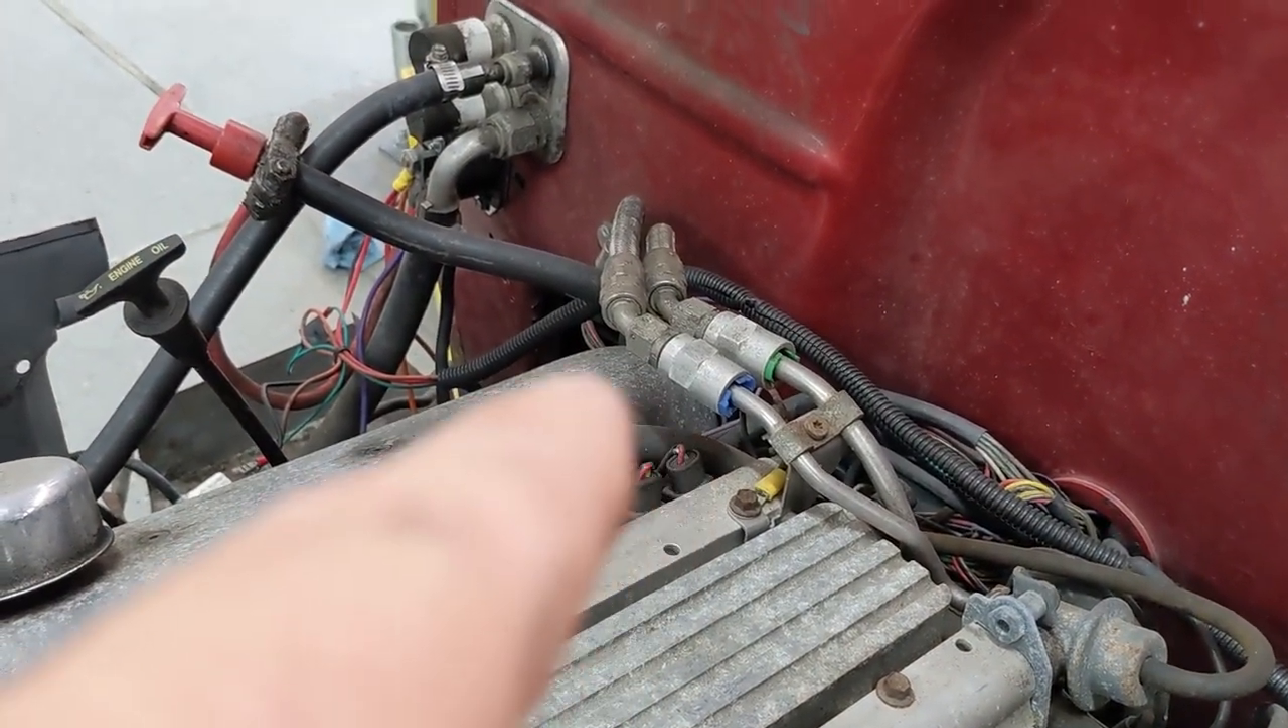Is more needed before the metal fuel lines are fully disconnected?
Yes.